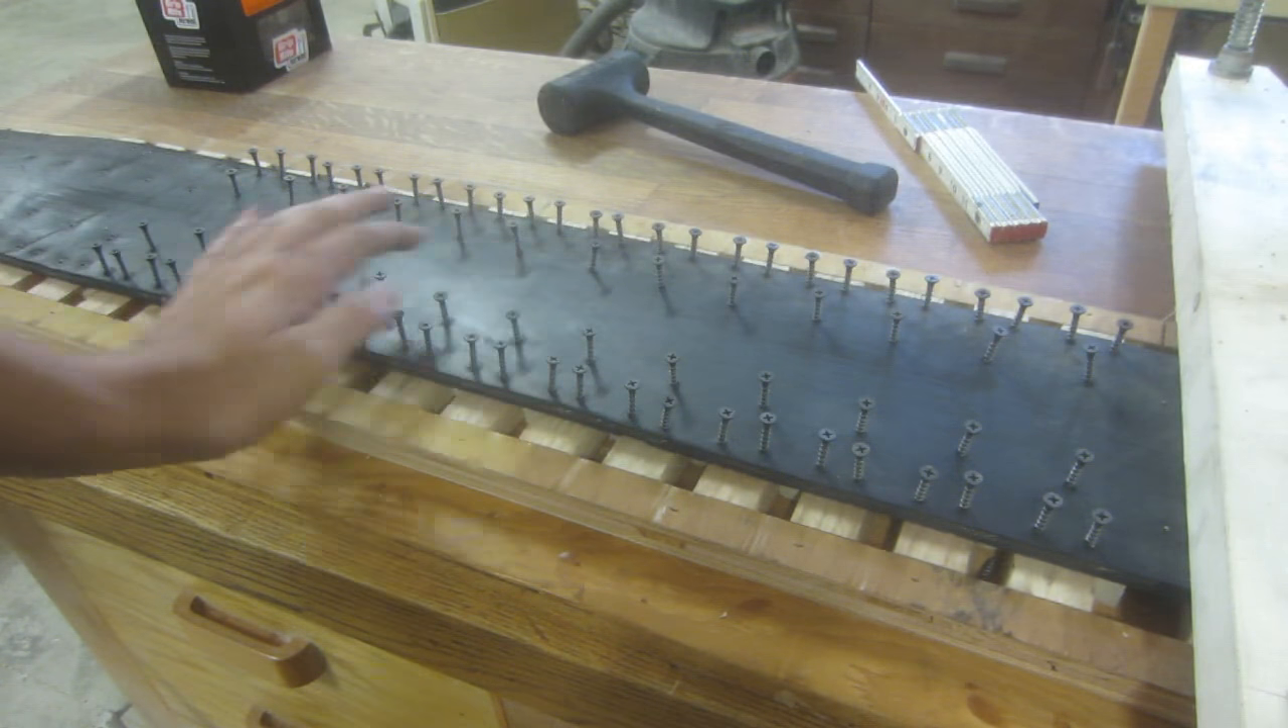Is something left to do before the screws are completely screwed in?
Yes.